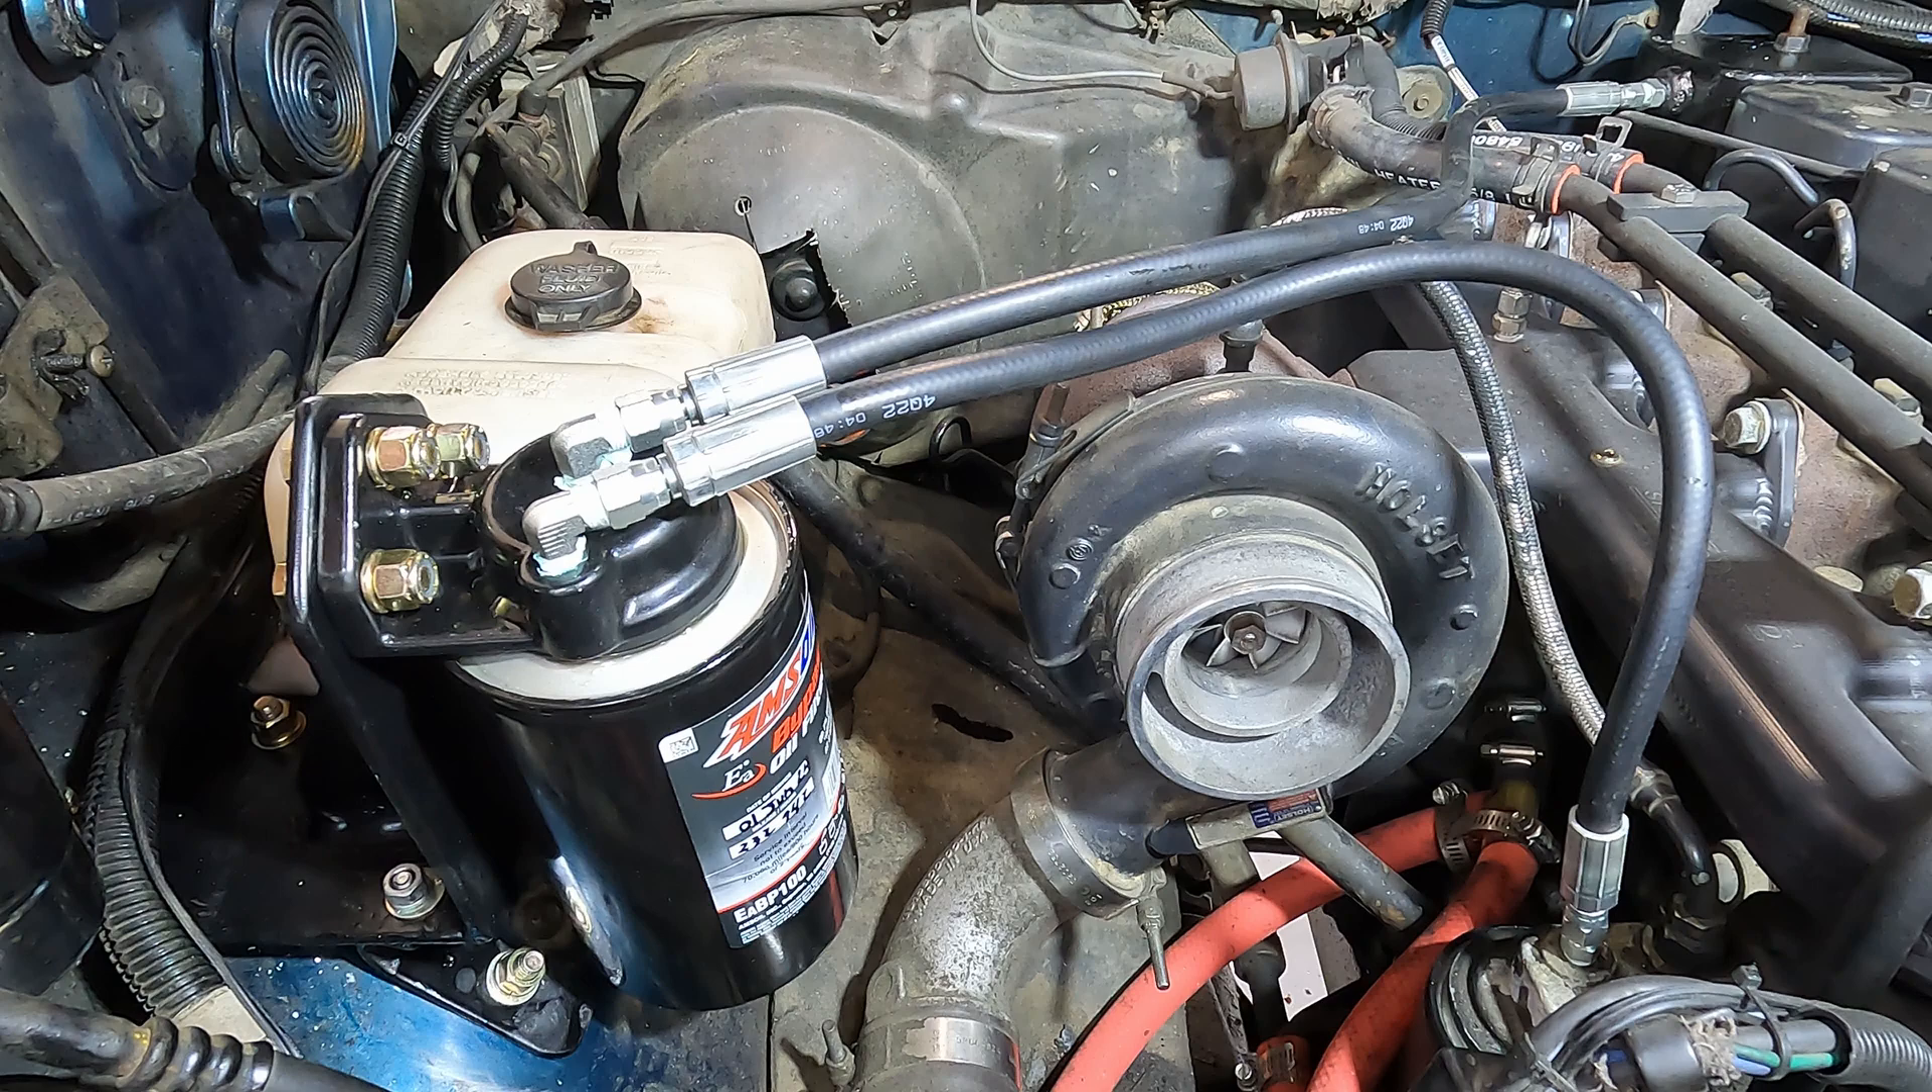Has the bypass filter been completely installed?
Yes.